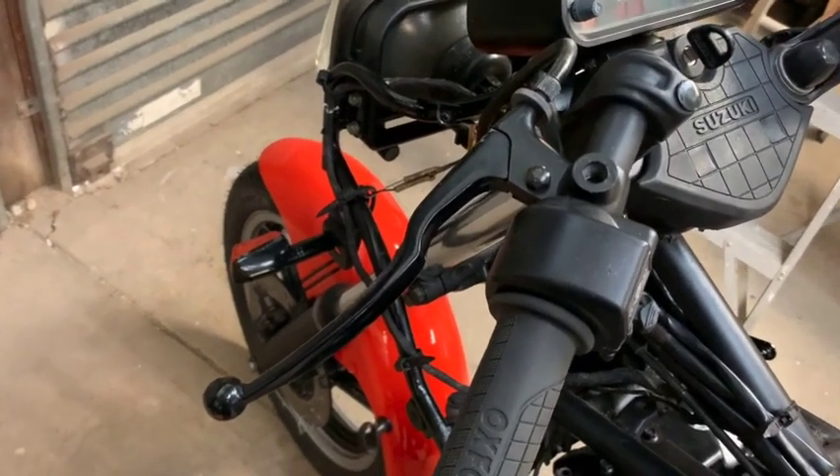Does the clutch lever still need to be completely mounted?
No.